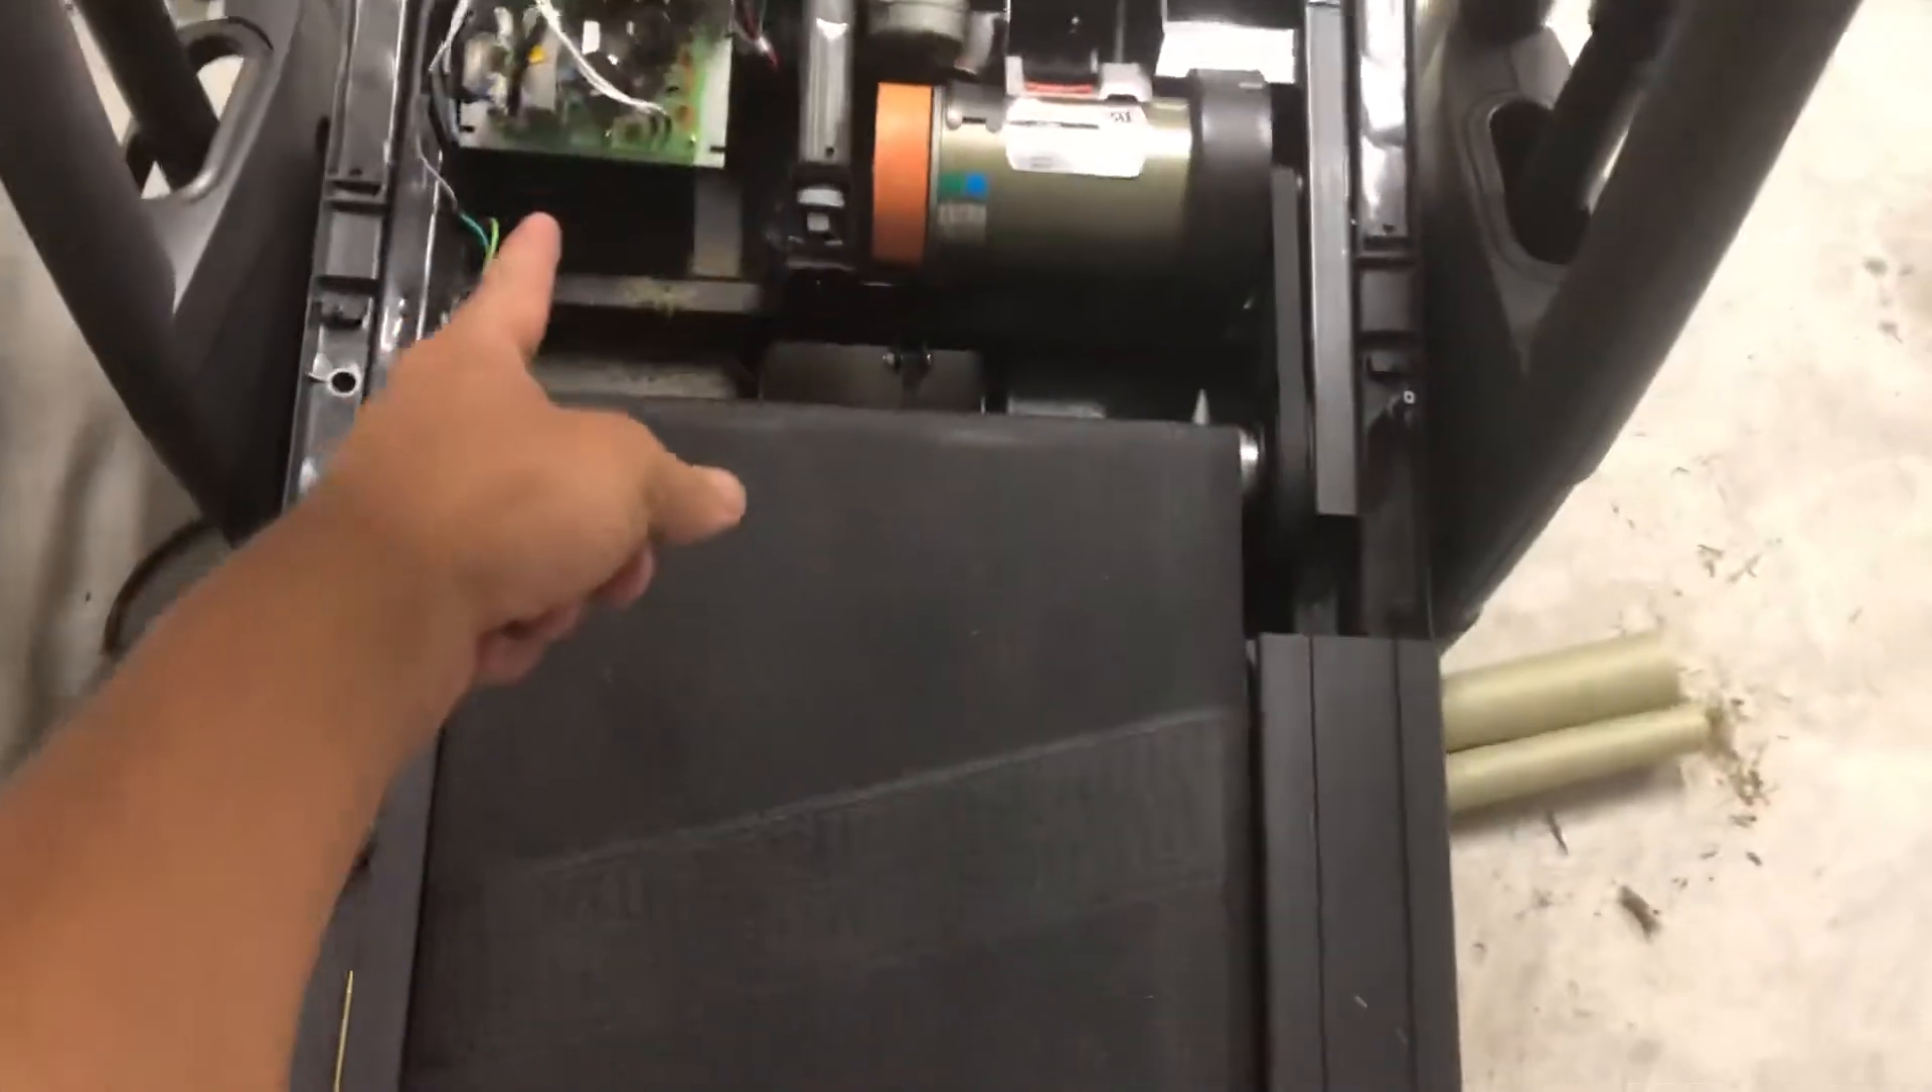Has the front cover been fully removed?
Yes.